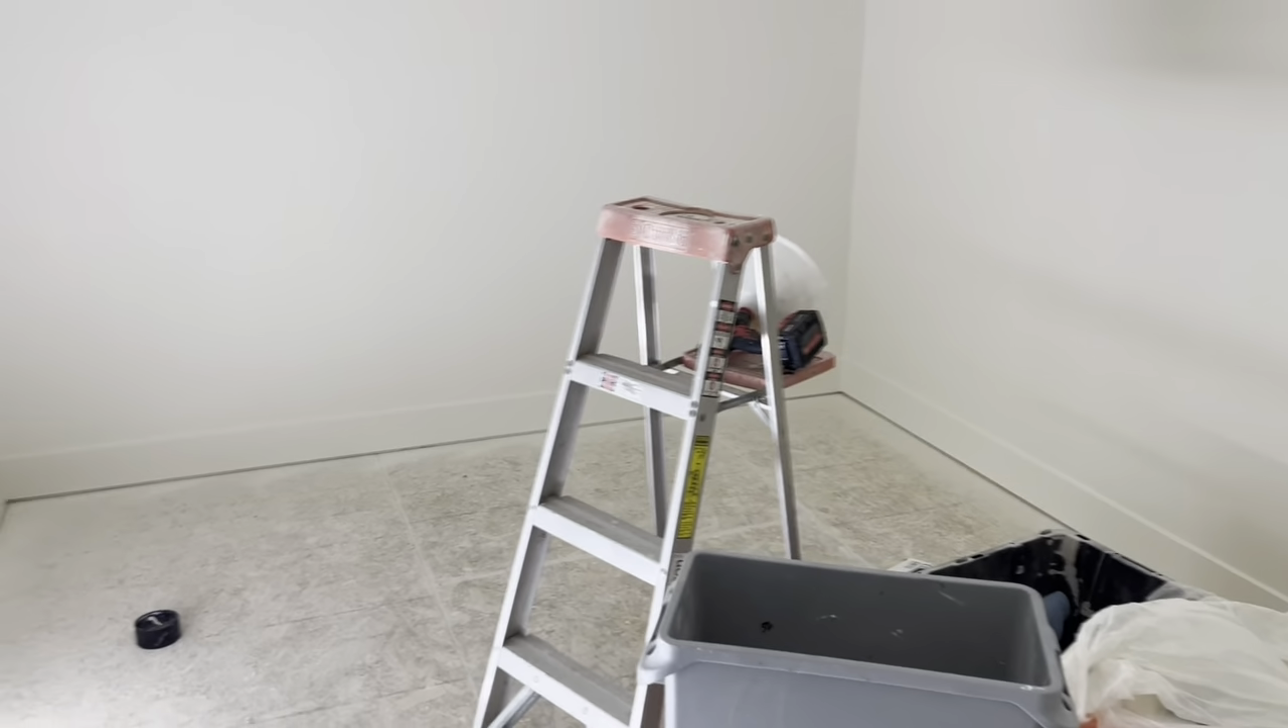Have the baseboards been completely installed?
Yes.